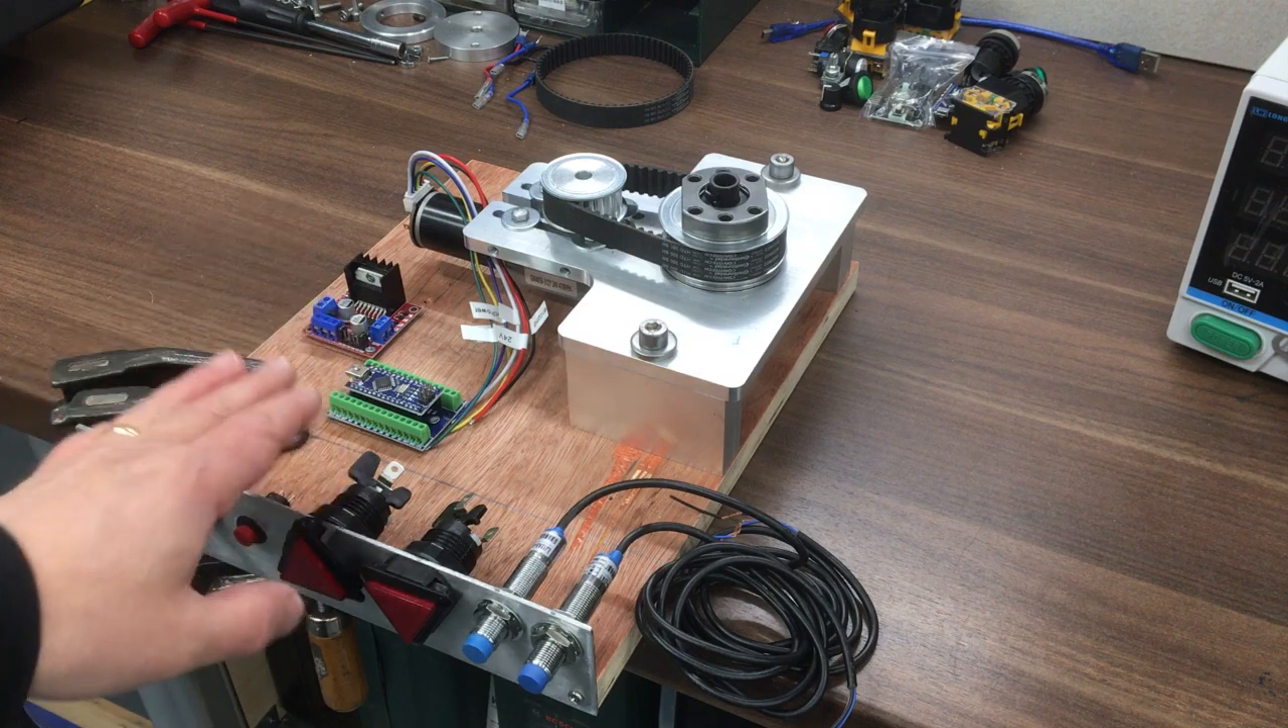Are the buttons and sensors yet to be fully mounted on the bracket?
No.